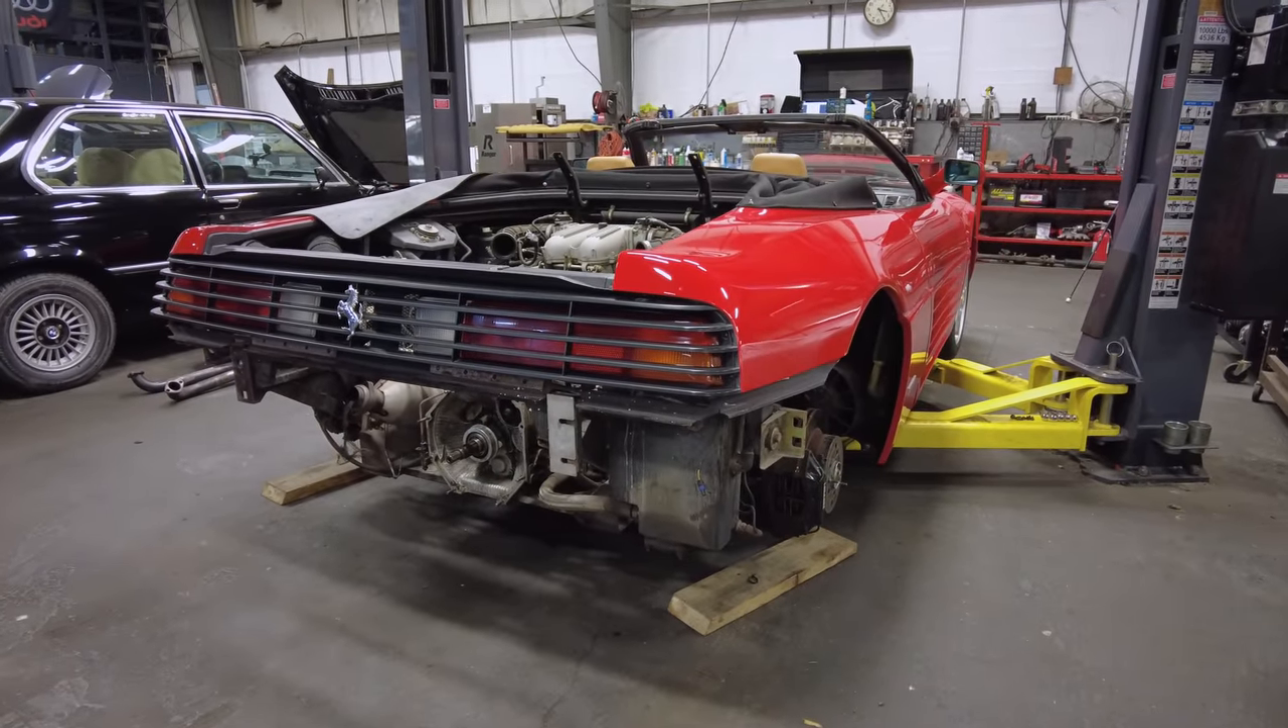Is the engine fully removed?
No.